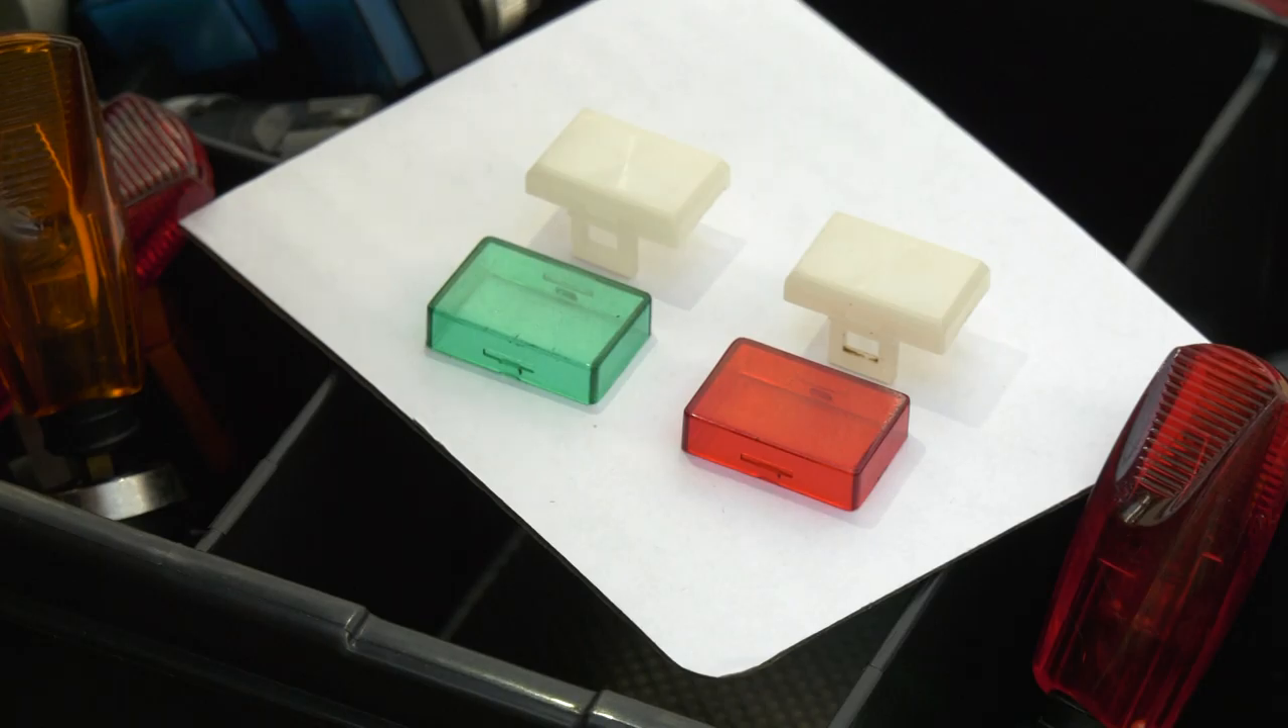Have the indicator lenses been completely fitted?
No.